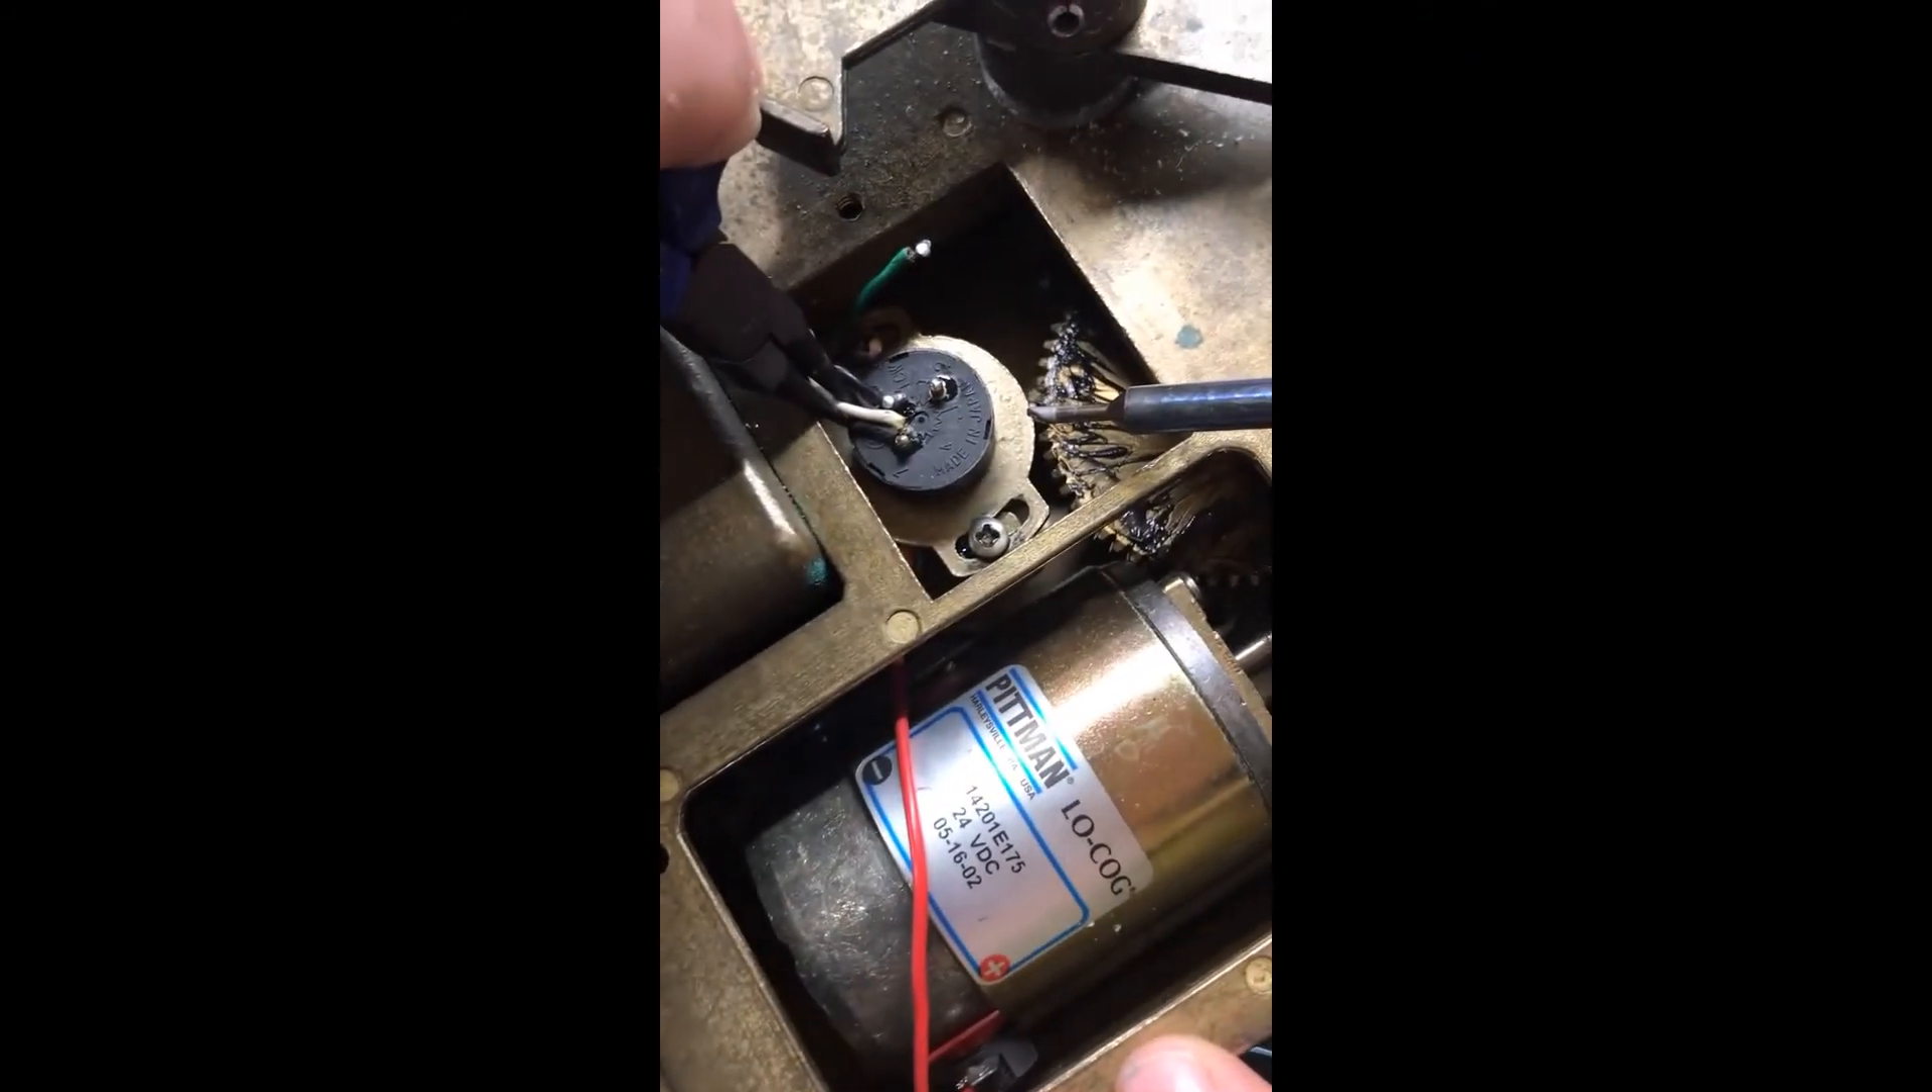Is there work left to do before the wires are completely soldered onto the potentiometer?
Yes.